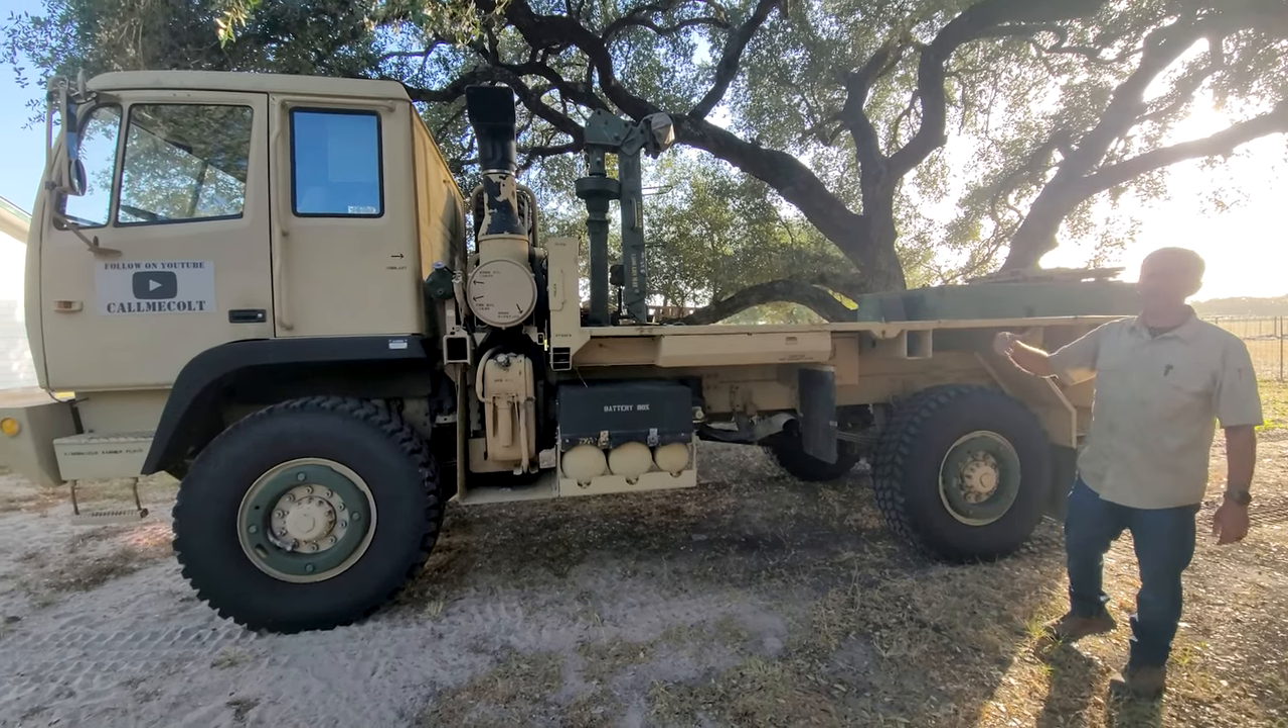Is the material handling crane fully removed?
No.